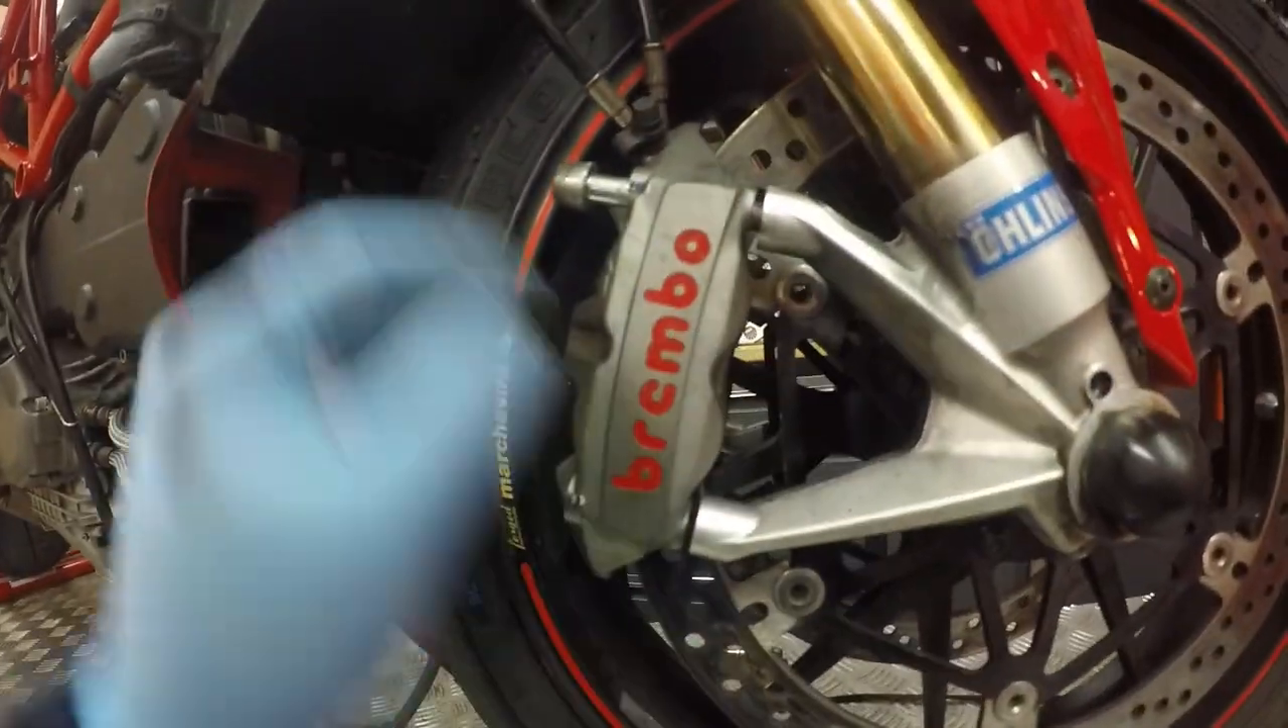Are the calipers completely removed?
No.